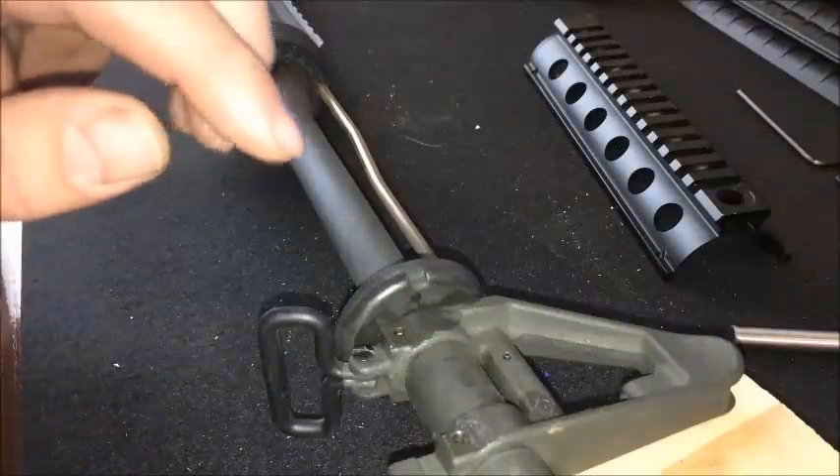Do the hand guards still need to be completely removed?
No.